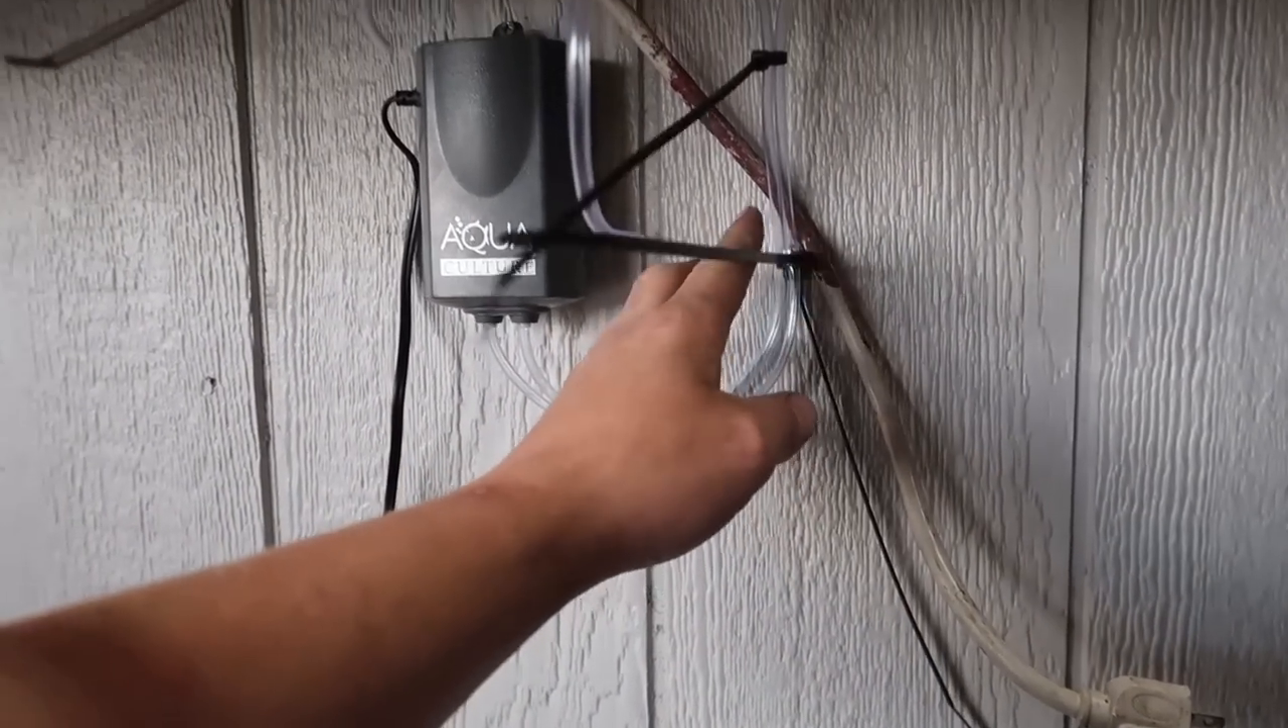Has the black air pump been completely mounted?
Yes.